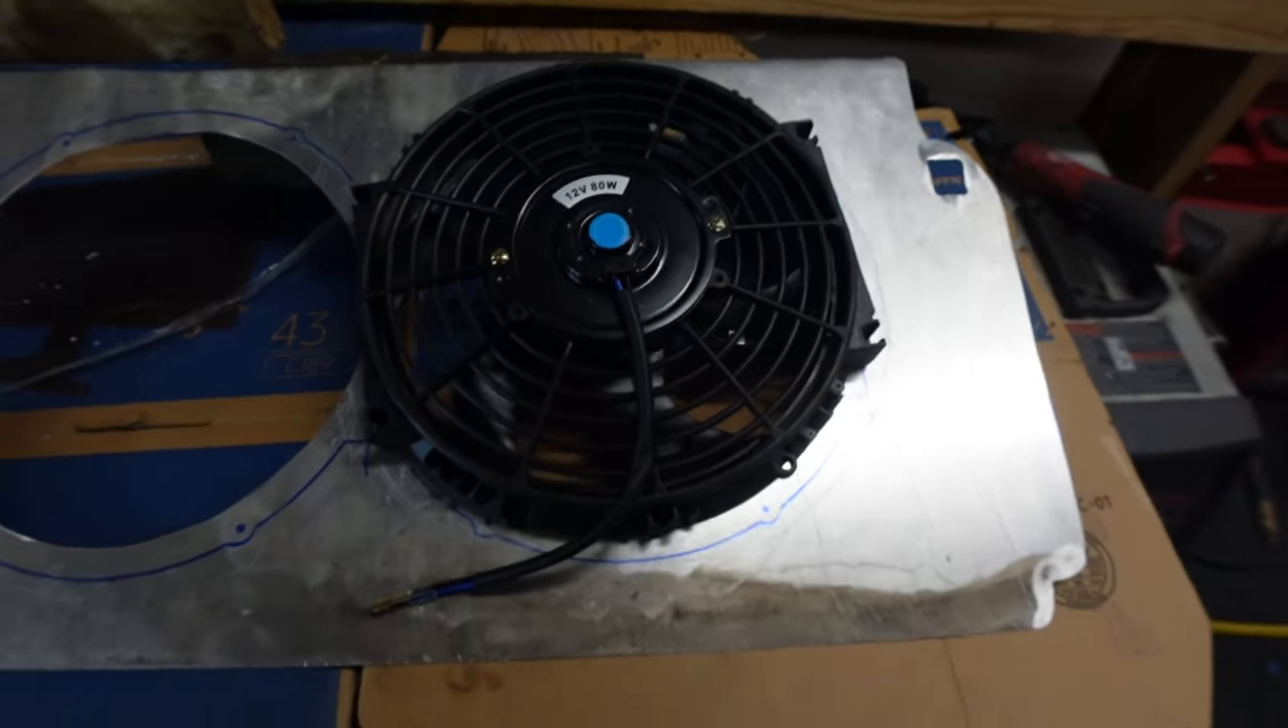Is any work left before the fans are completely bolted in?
Yes.